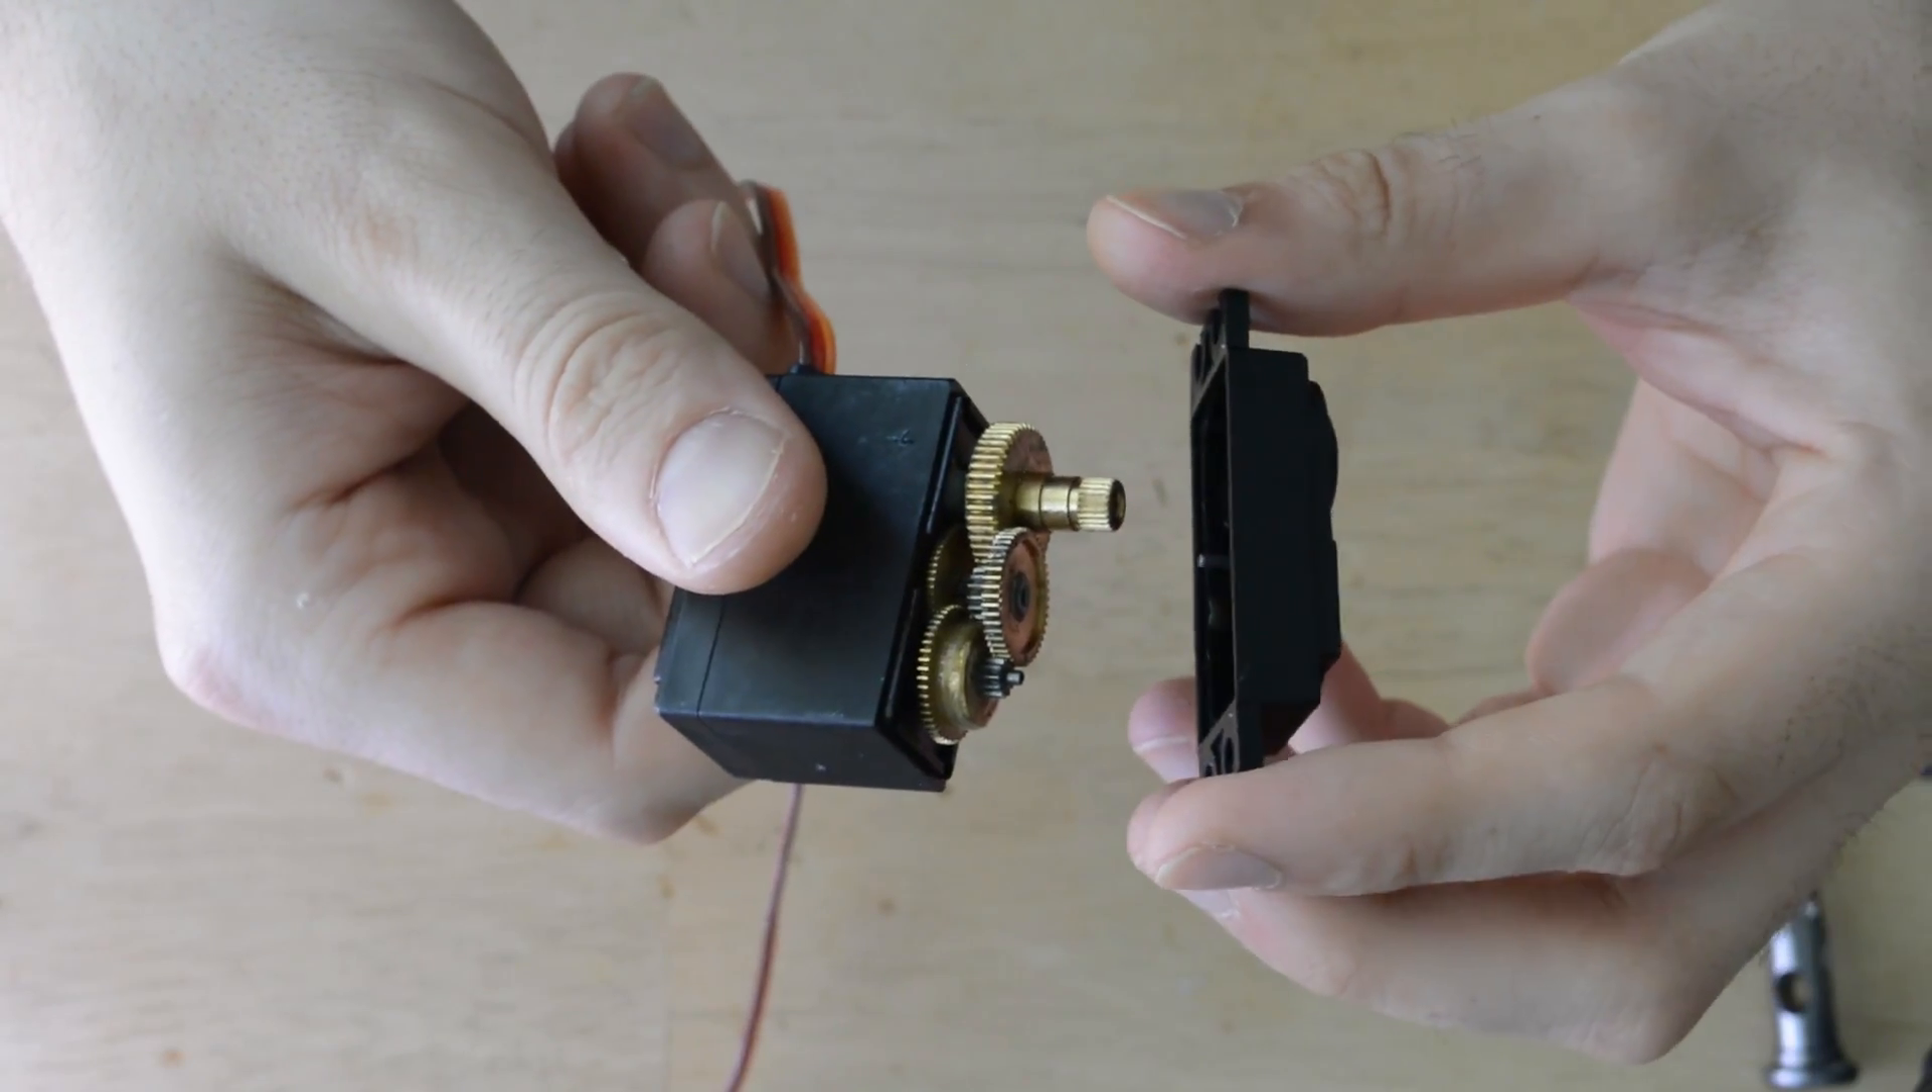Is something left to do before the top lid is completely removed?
No.